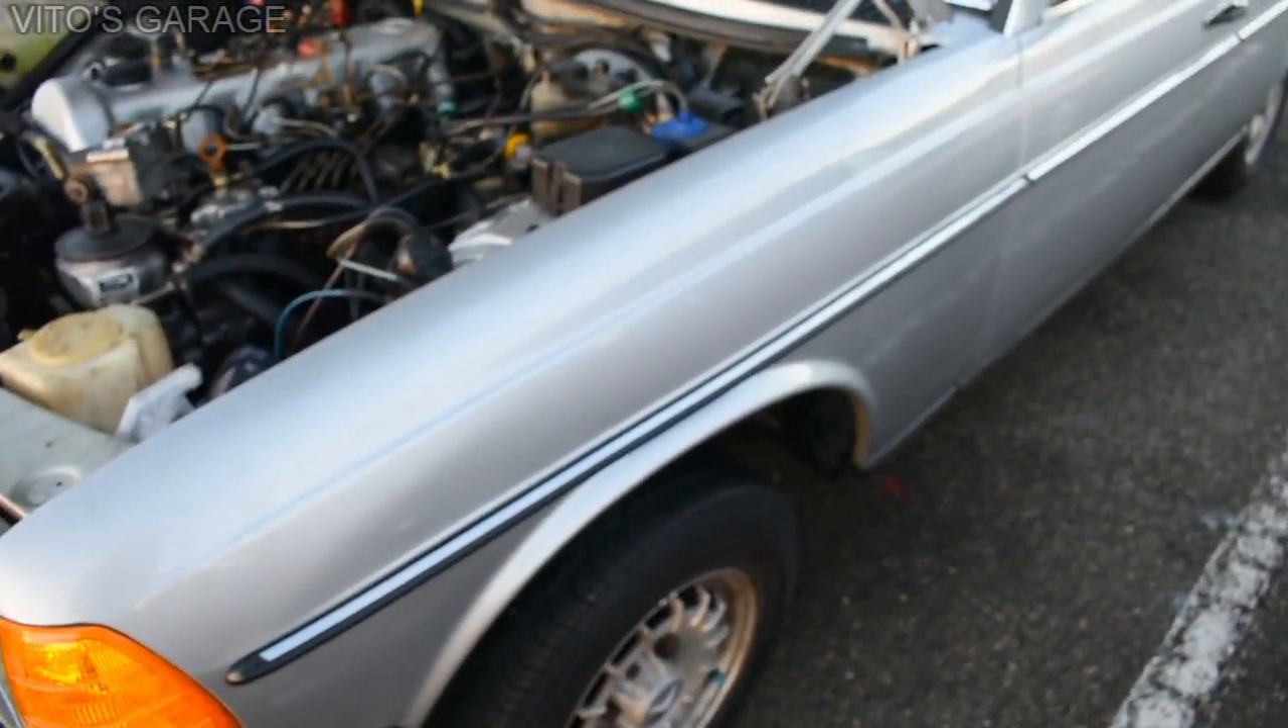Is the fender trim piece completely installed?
Yes.